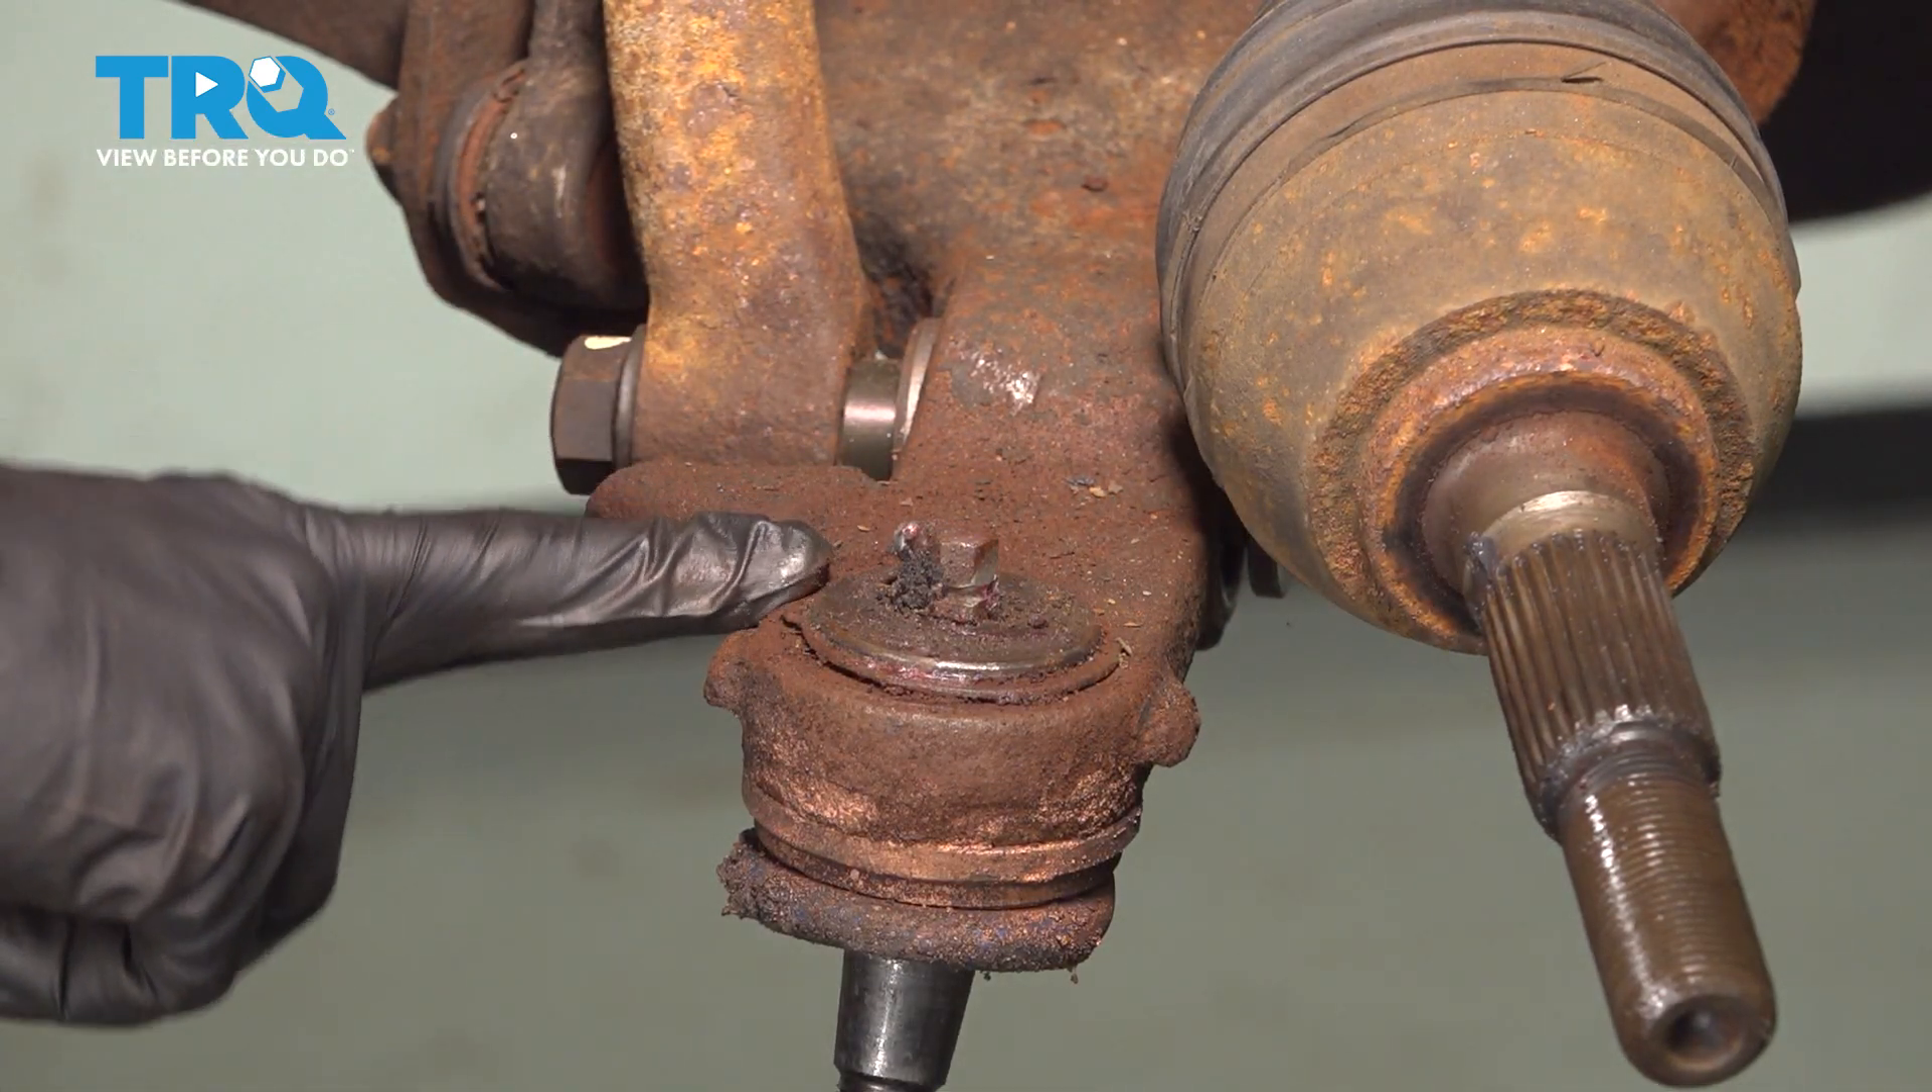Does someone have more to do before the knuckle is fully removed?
No.